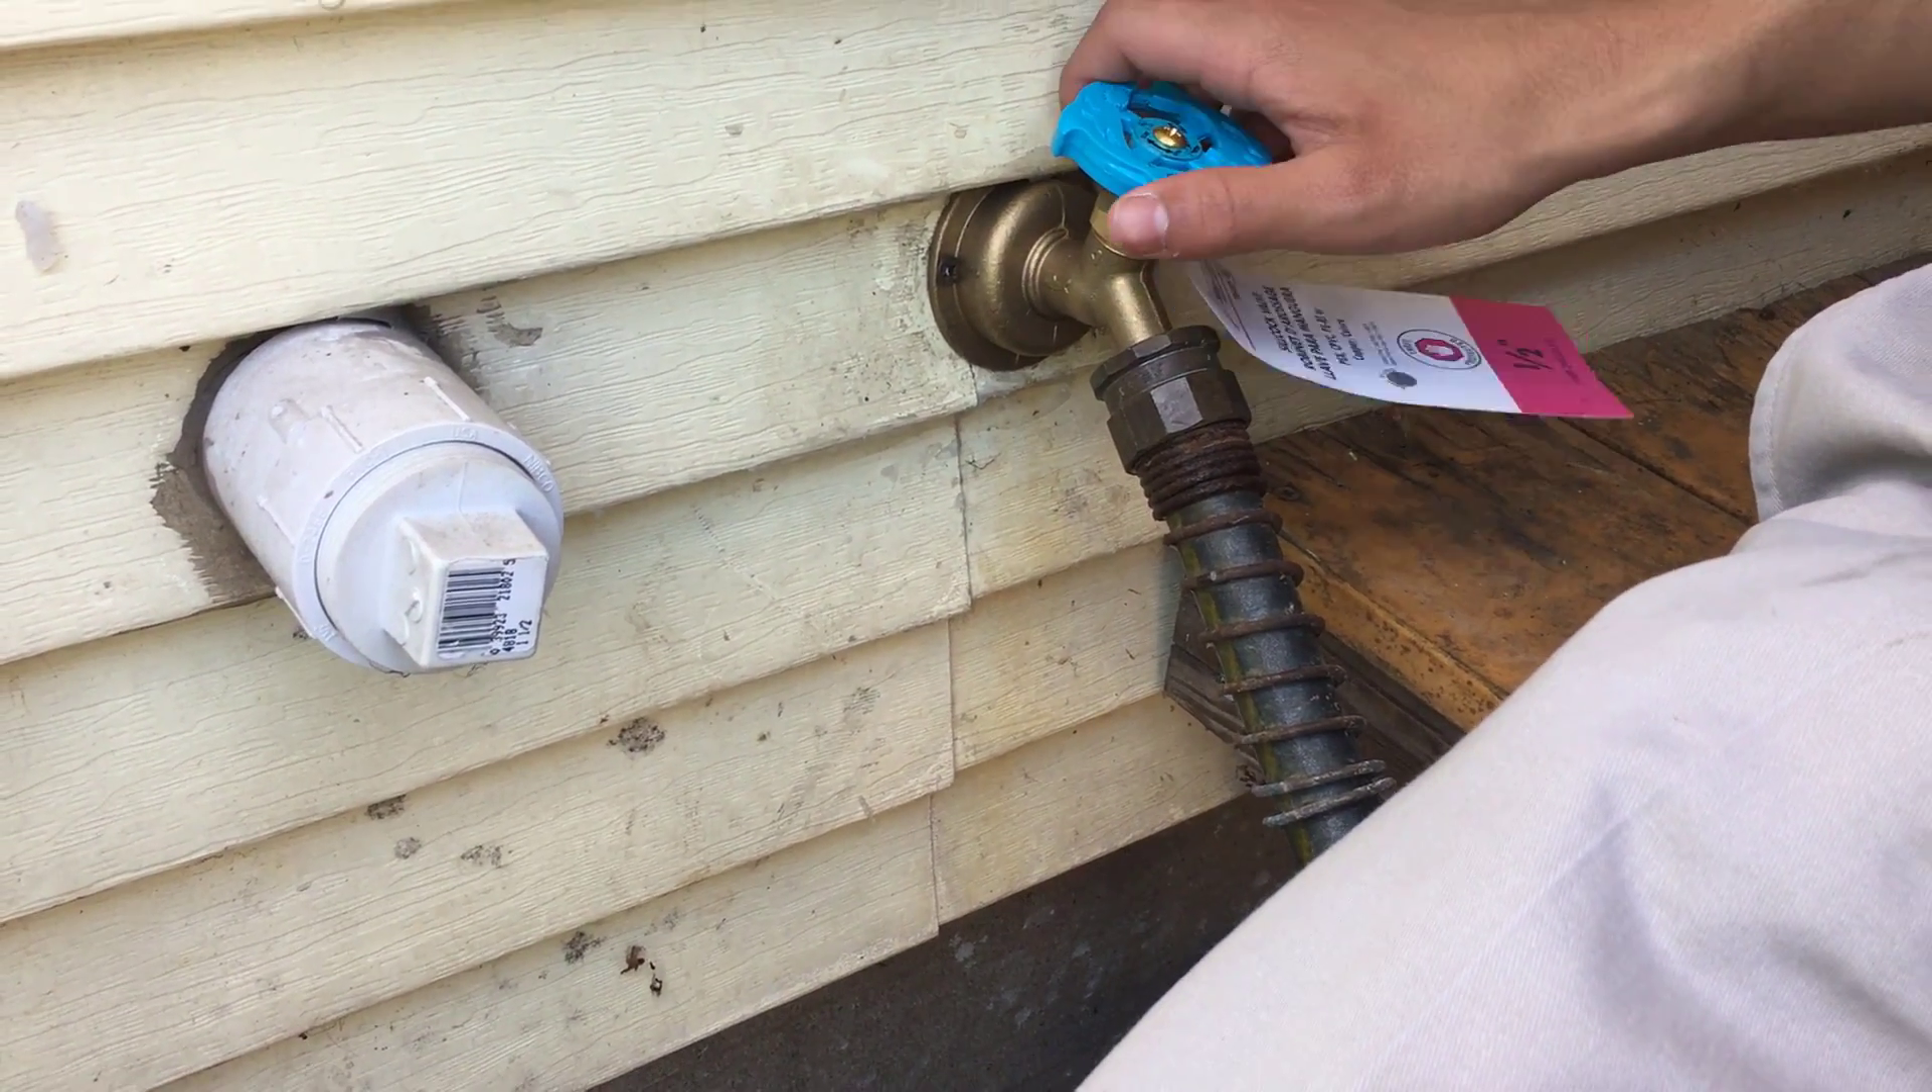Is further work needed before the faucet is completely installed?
No.